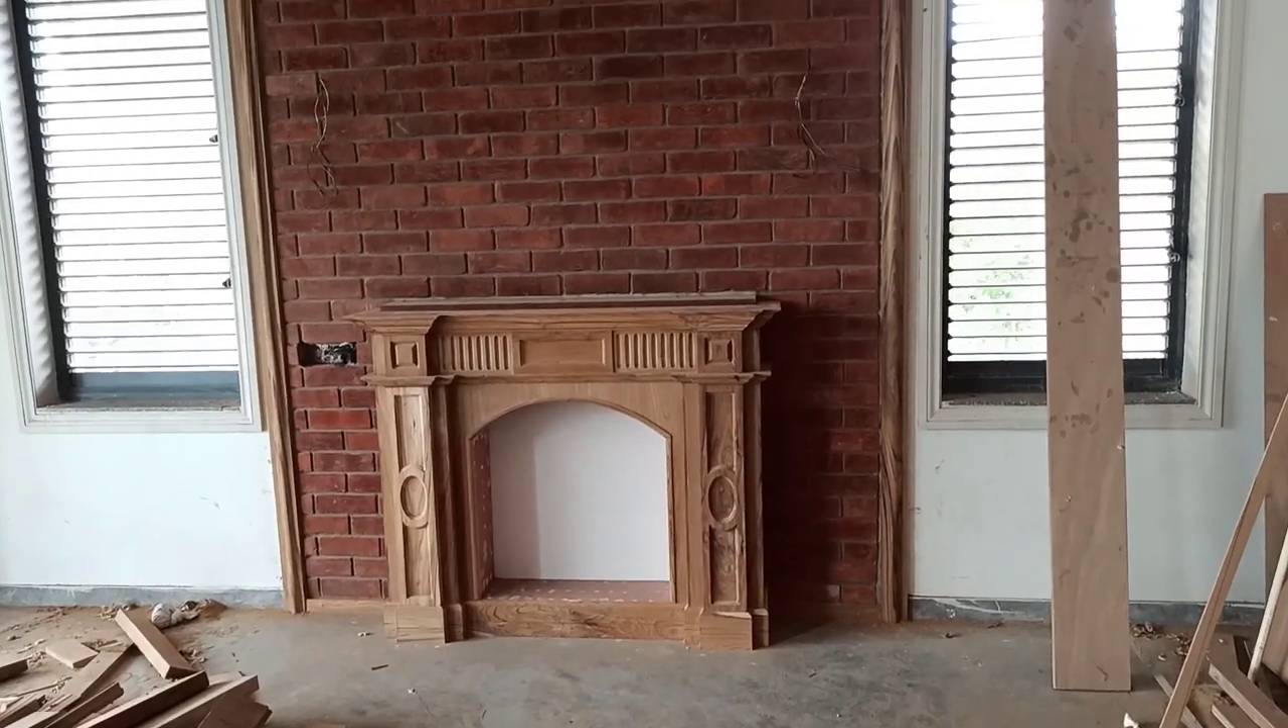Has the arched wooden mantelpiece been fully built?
Yes.